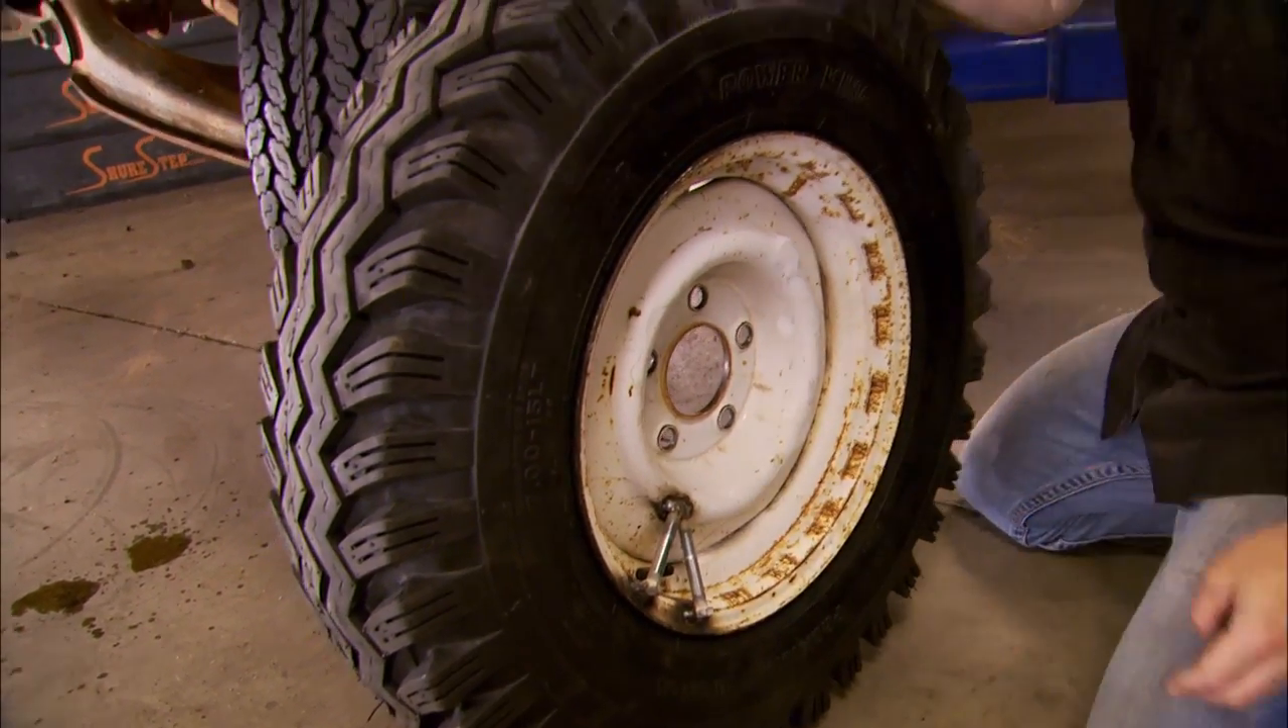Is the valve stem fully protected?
Yes.